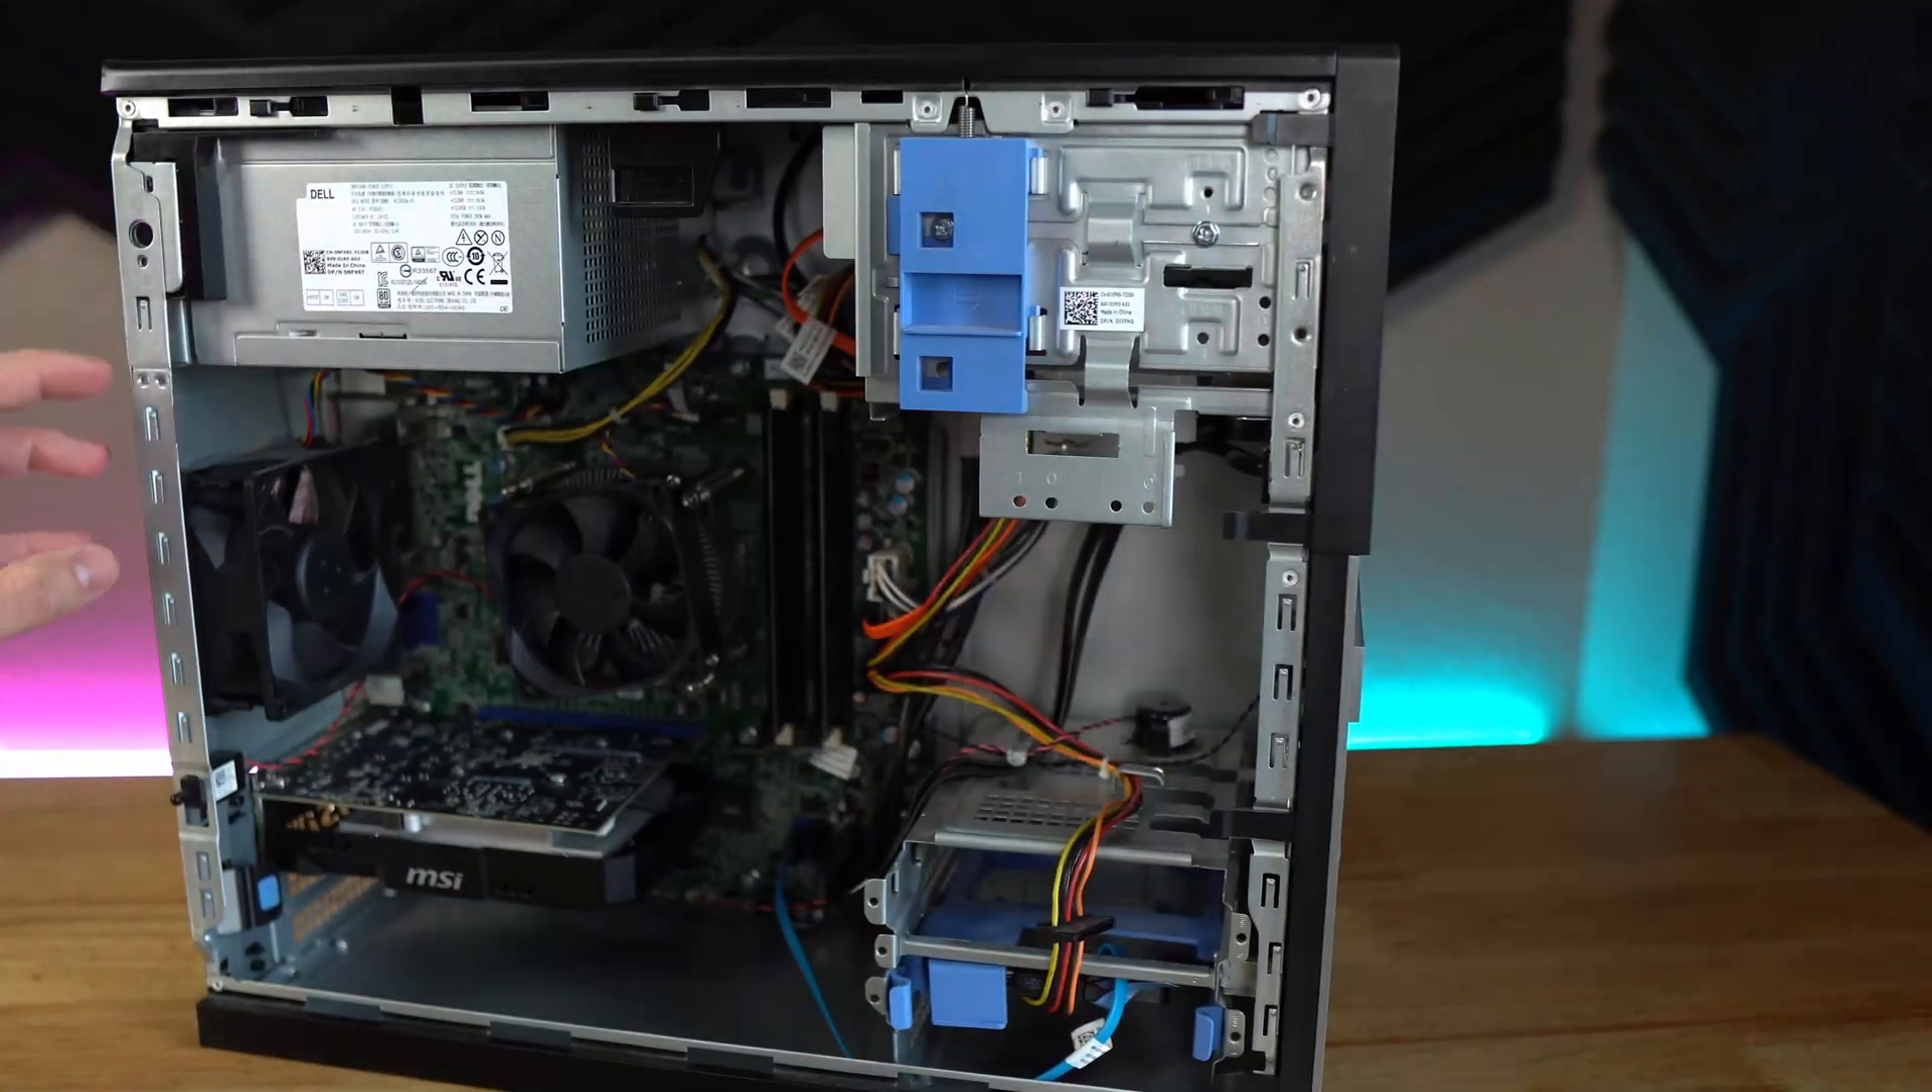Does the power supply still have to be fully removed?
Yes.